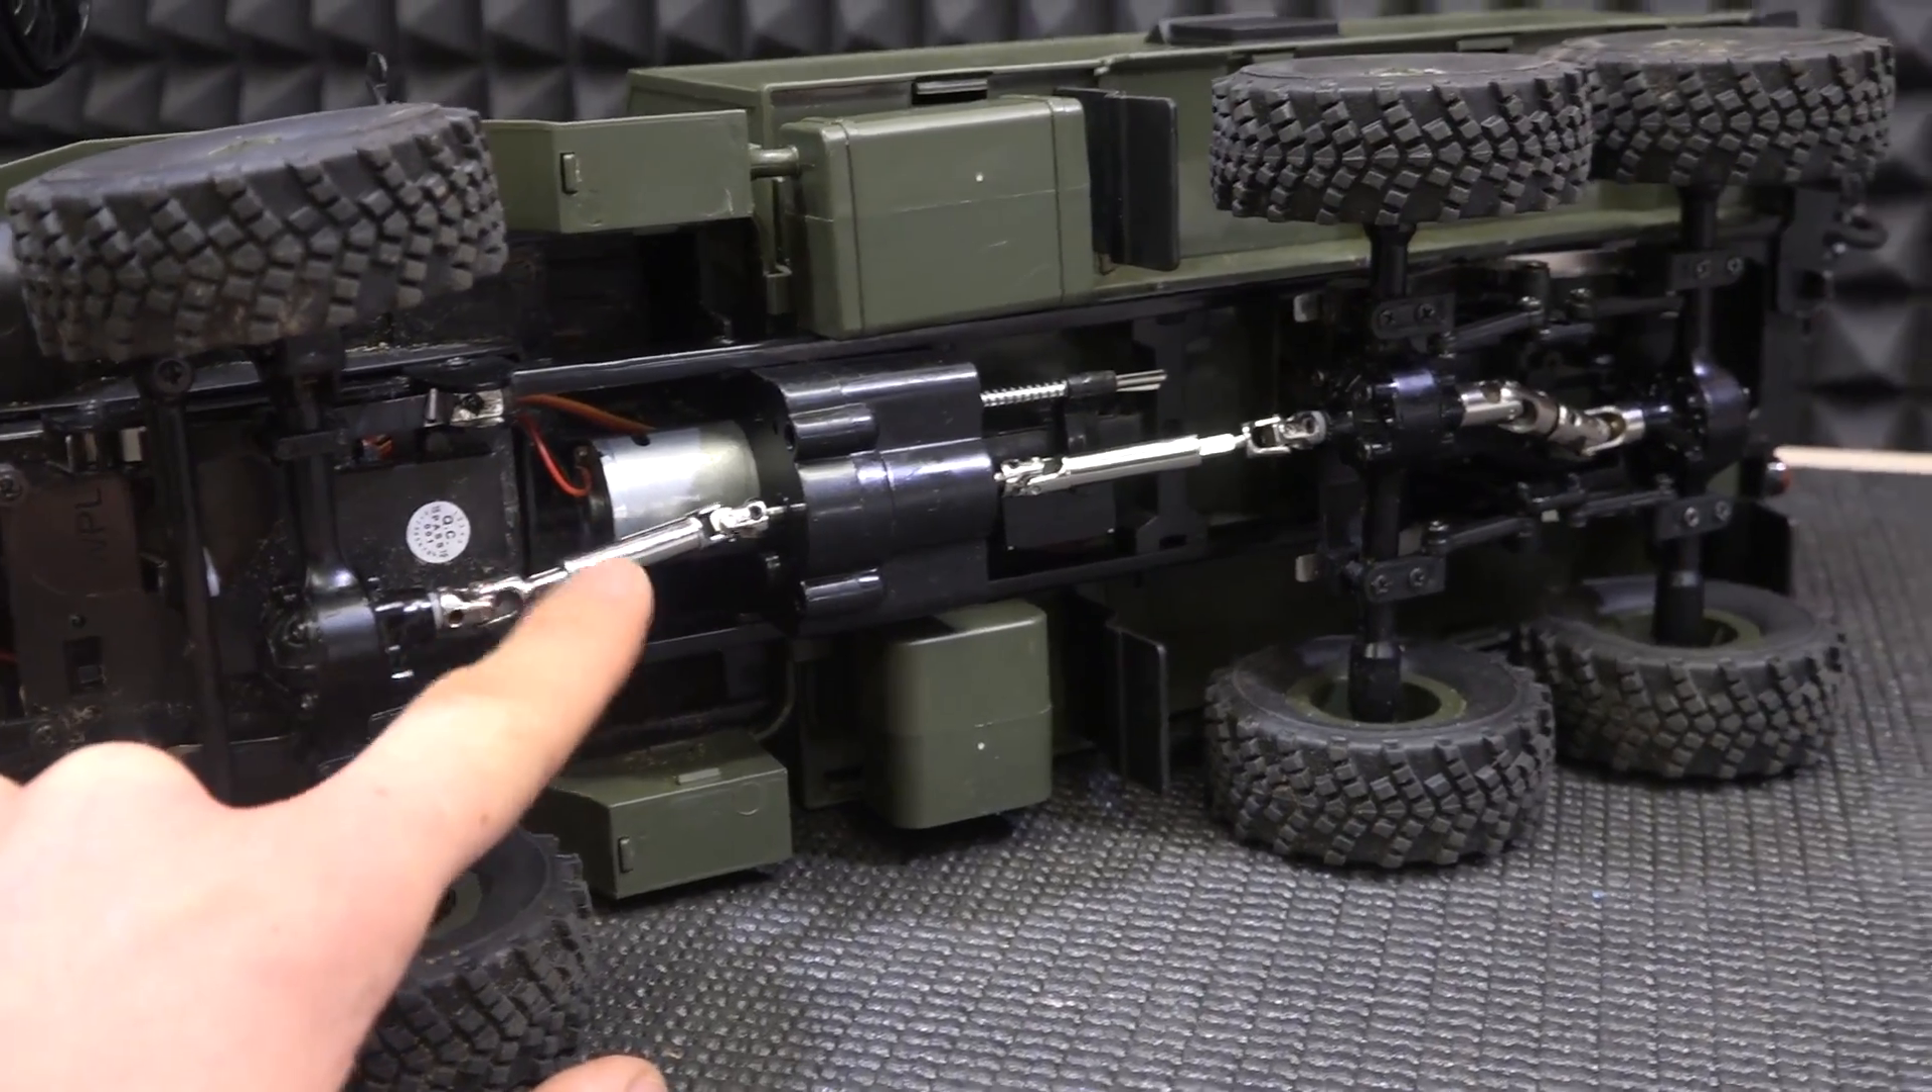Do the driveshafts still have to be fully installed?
No.